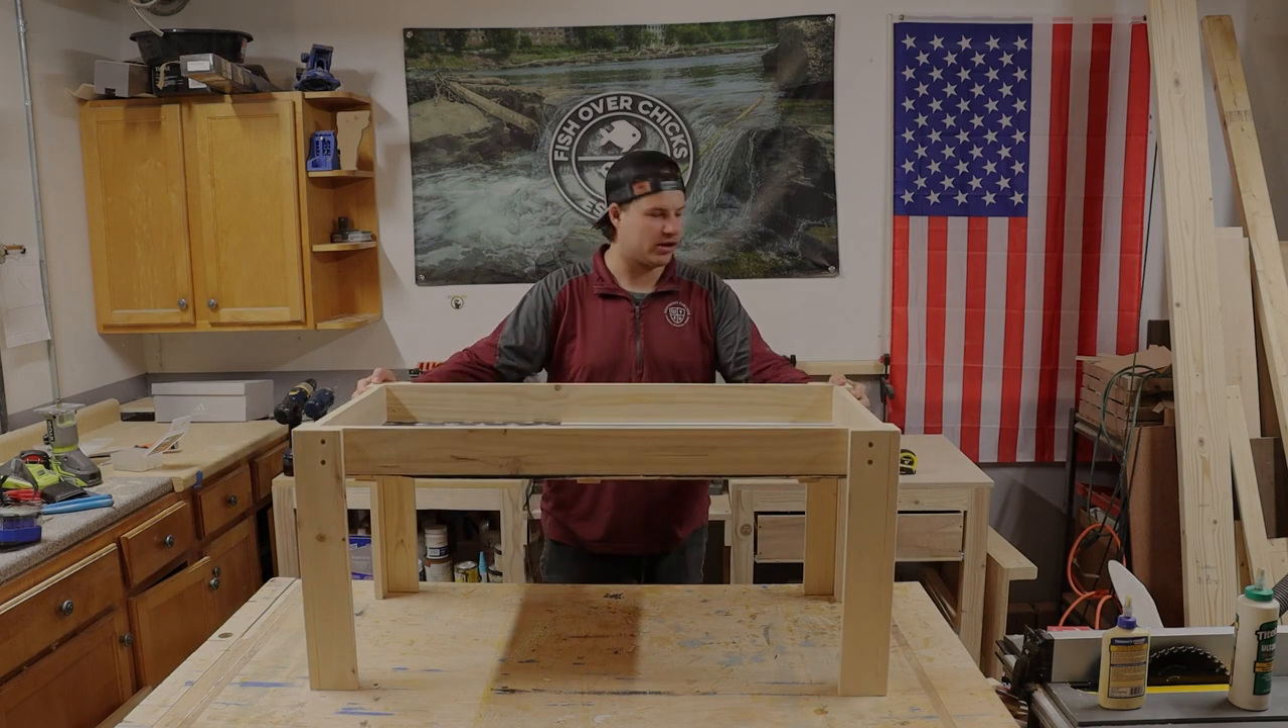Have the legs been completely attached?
Yes.